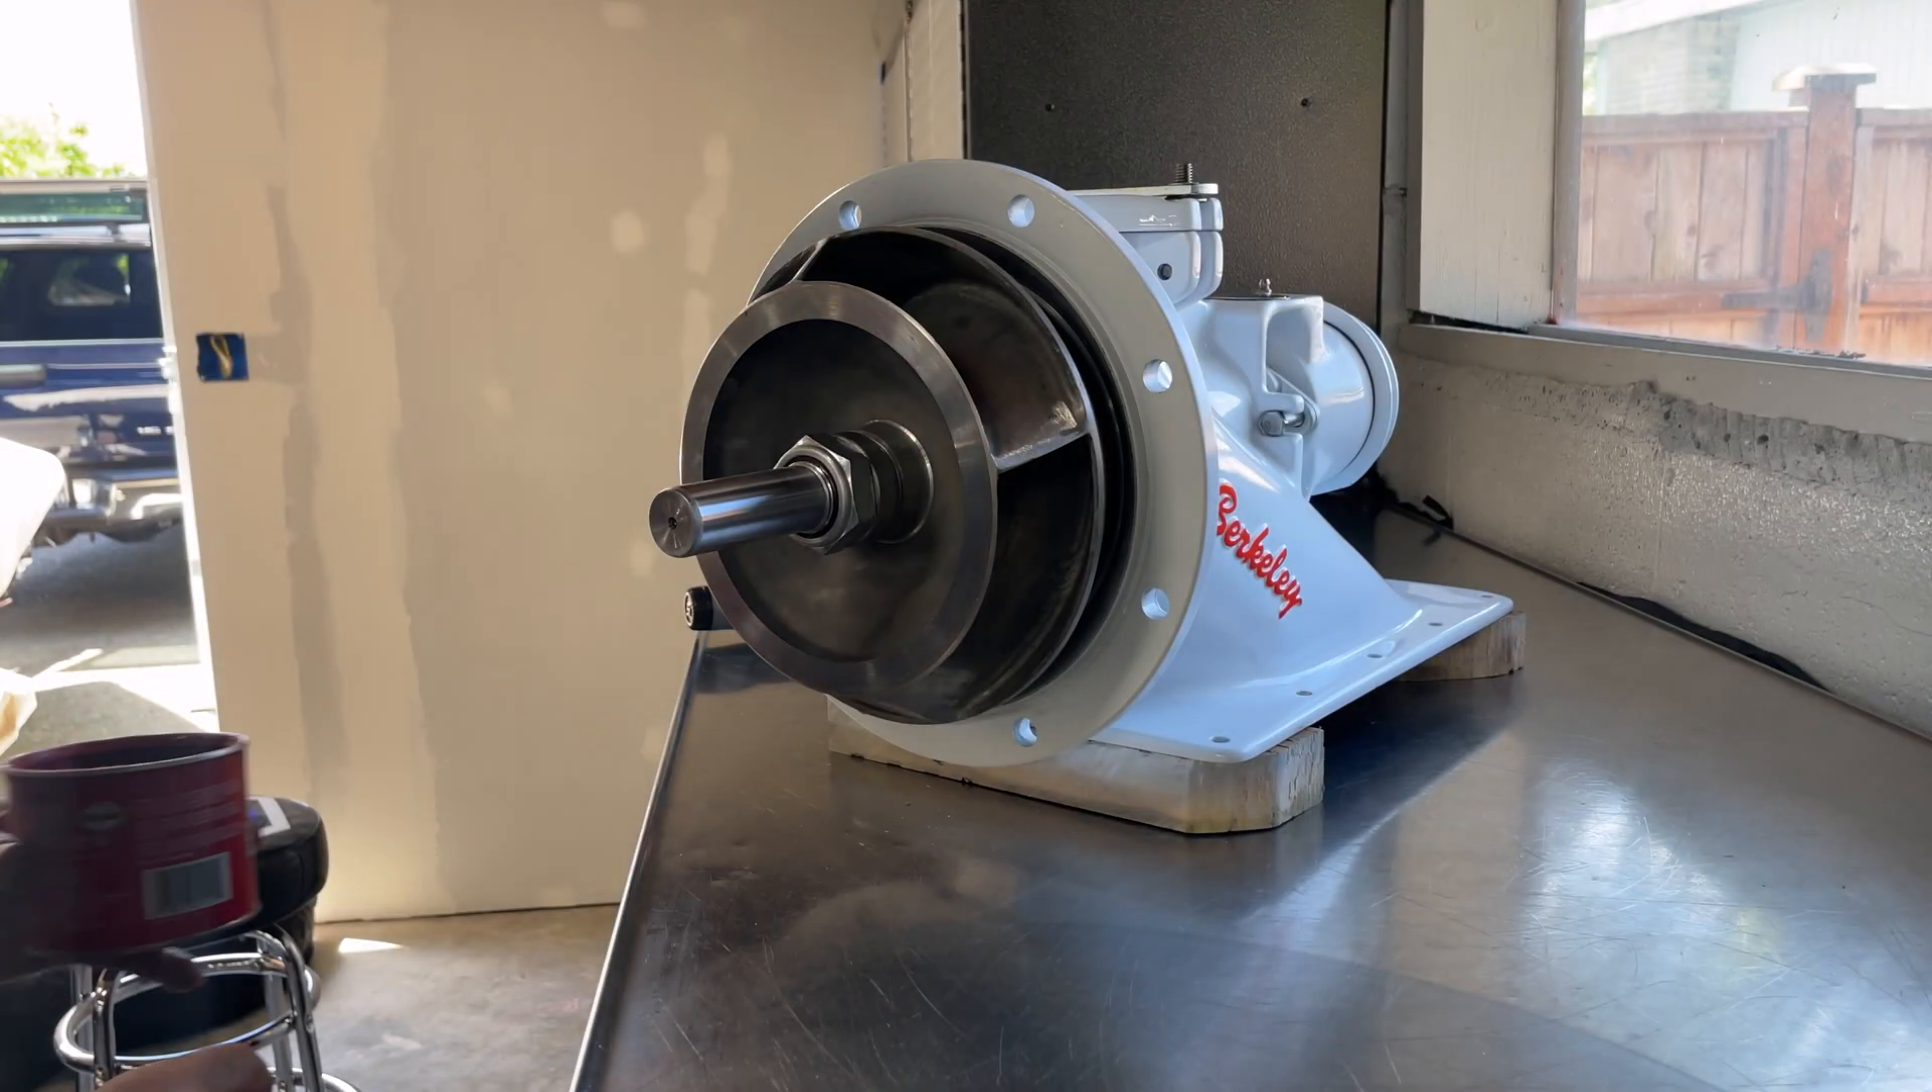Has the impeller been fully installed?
Yes.